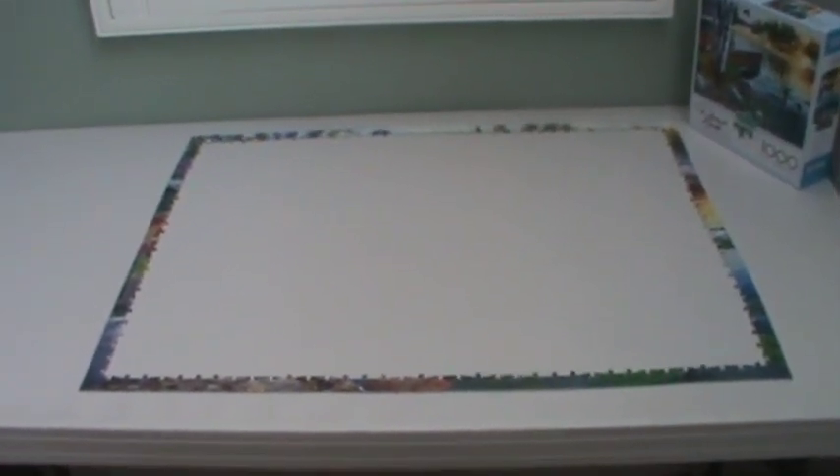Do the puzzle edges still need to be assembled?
No.